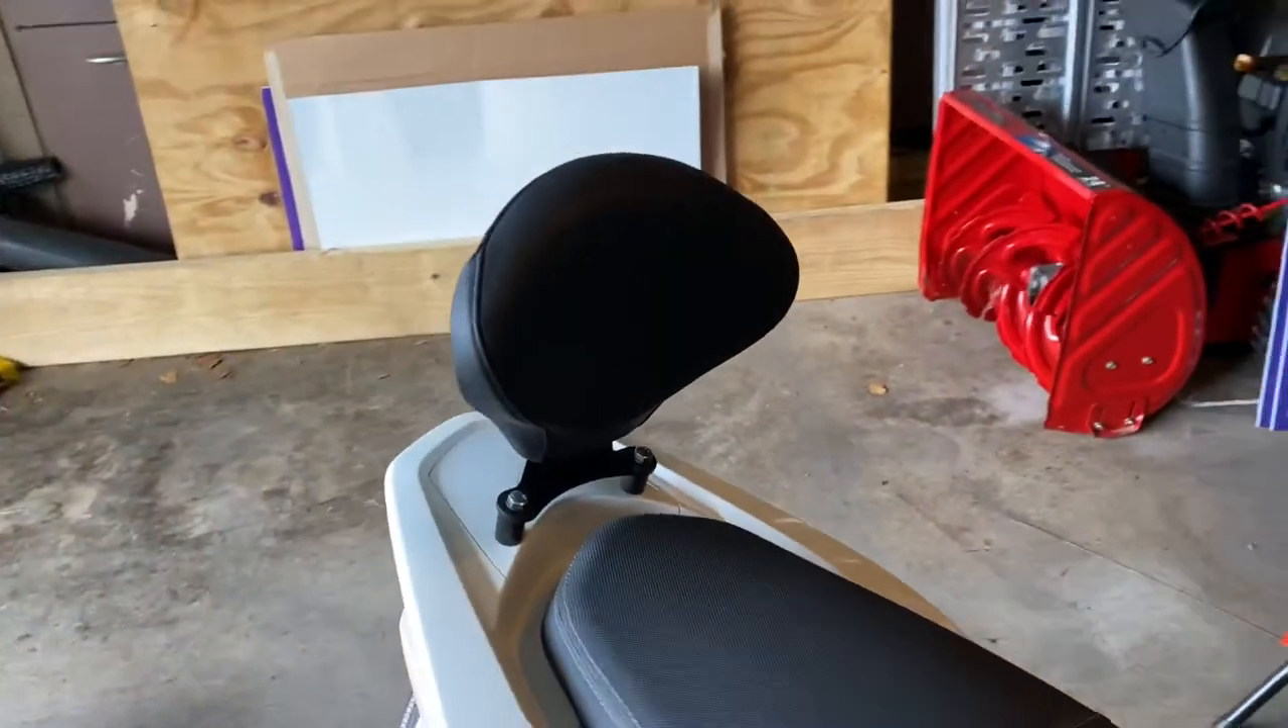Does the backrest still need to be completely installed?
No.